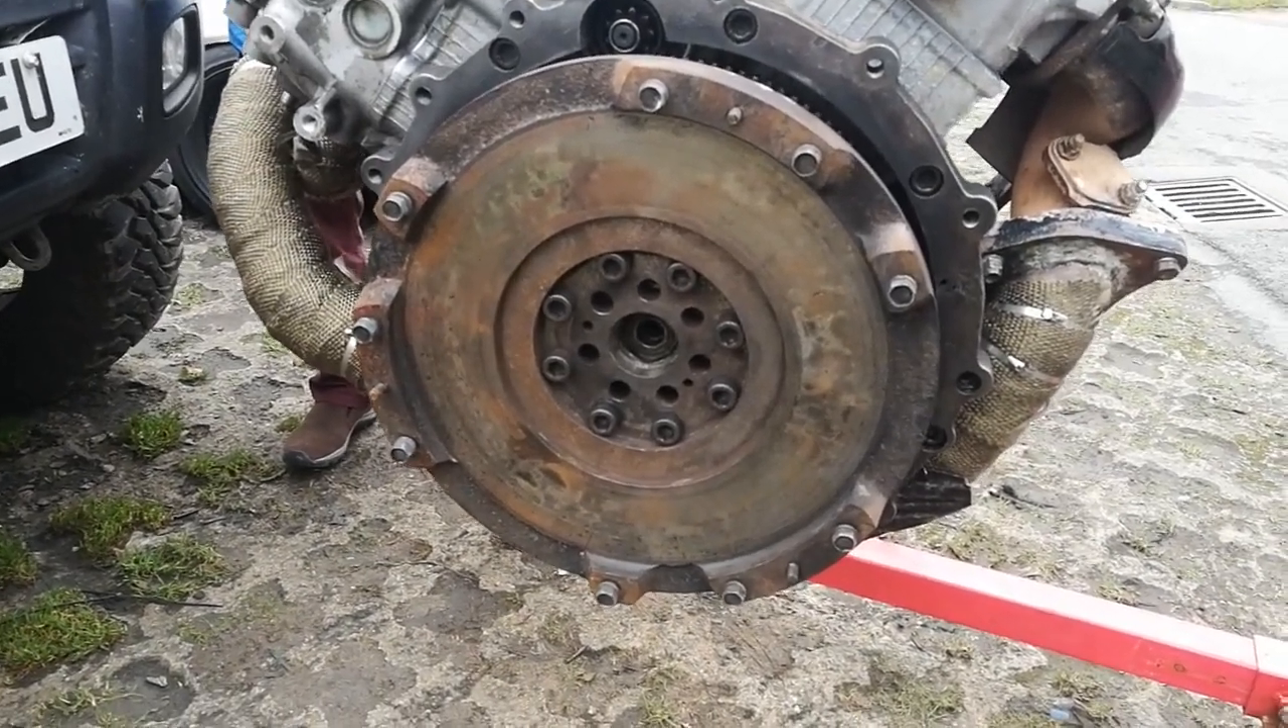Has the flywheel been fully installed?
Yes.